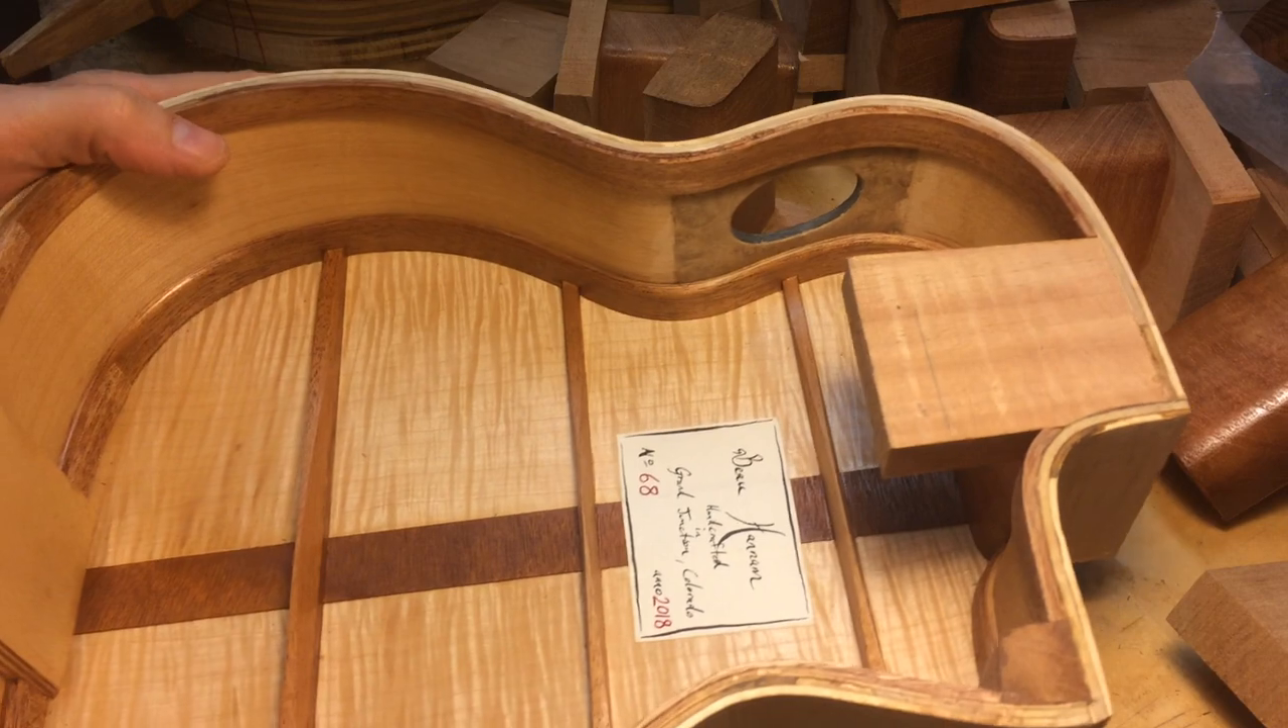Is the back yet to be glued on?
No.